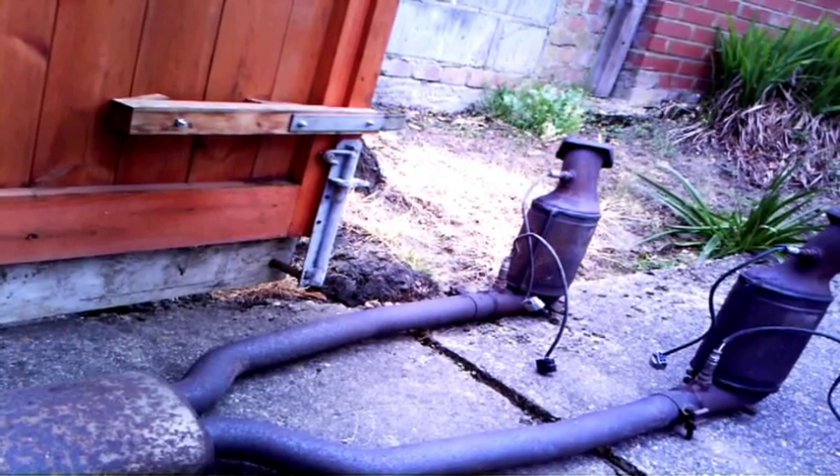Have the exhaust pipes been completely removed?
Yes.